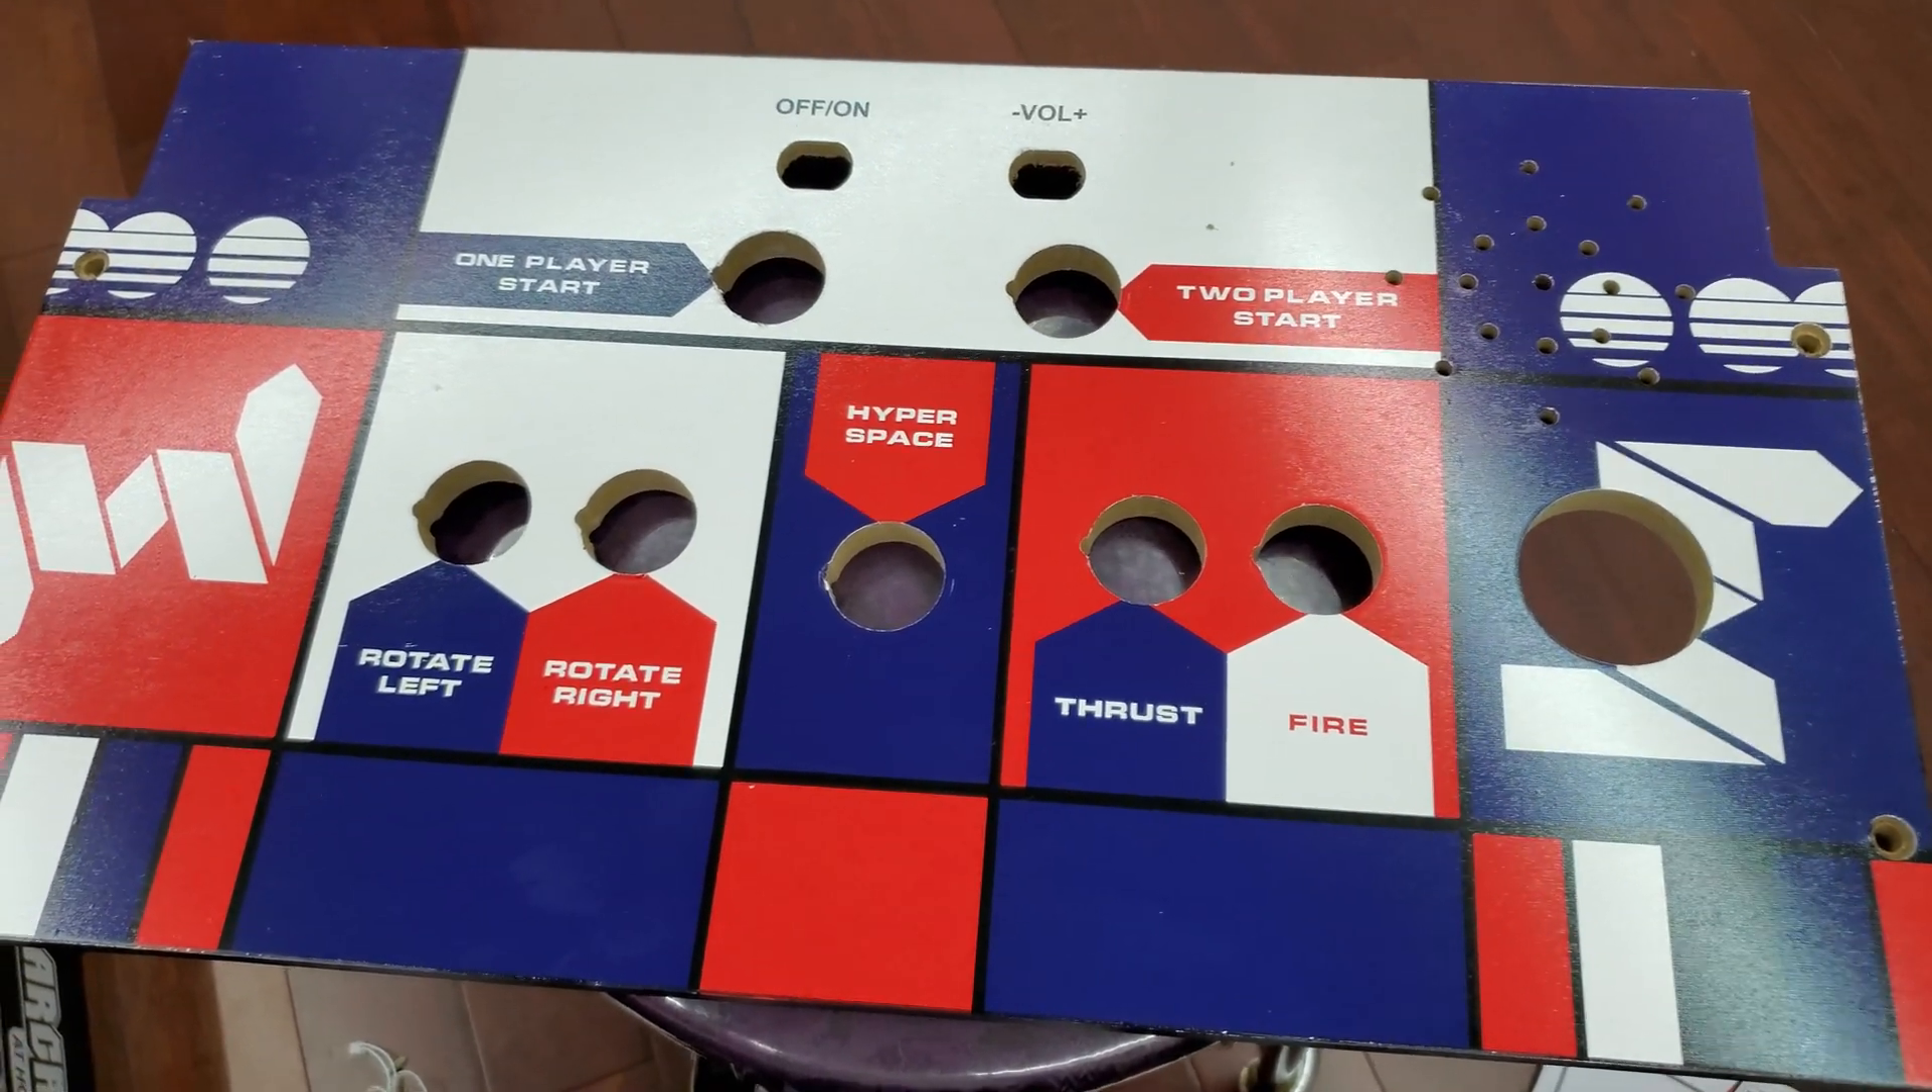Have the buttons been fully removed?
Yes.